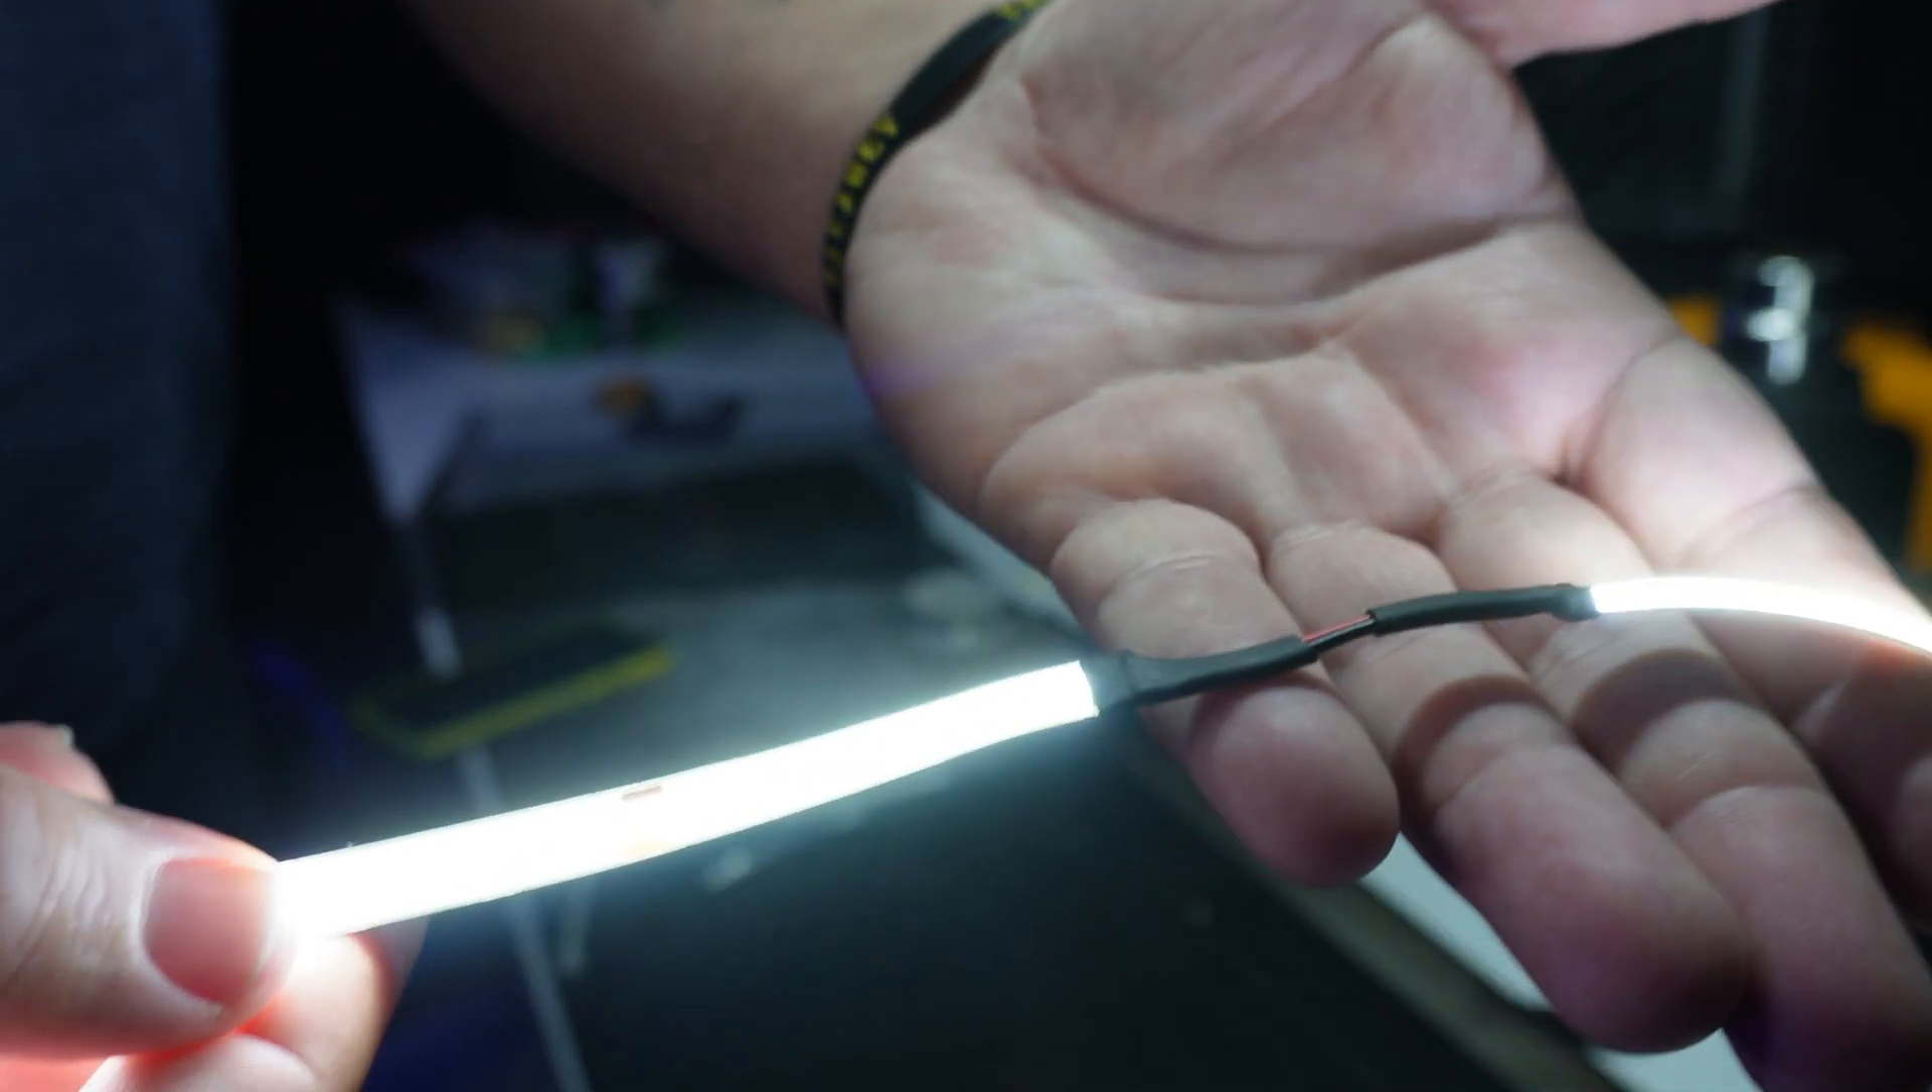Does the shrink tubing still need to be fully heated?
No.